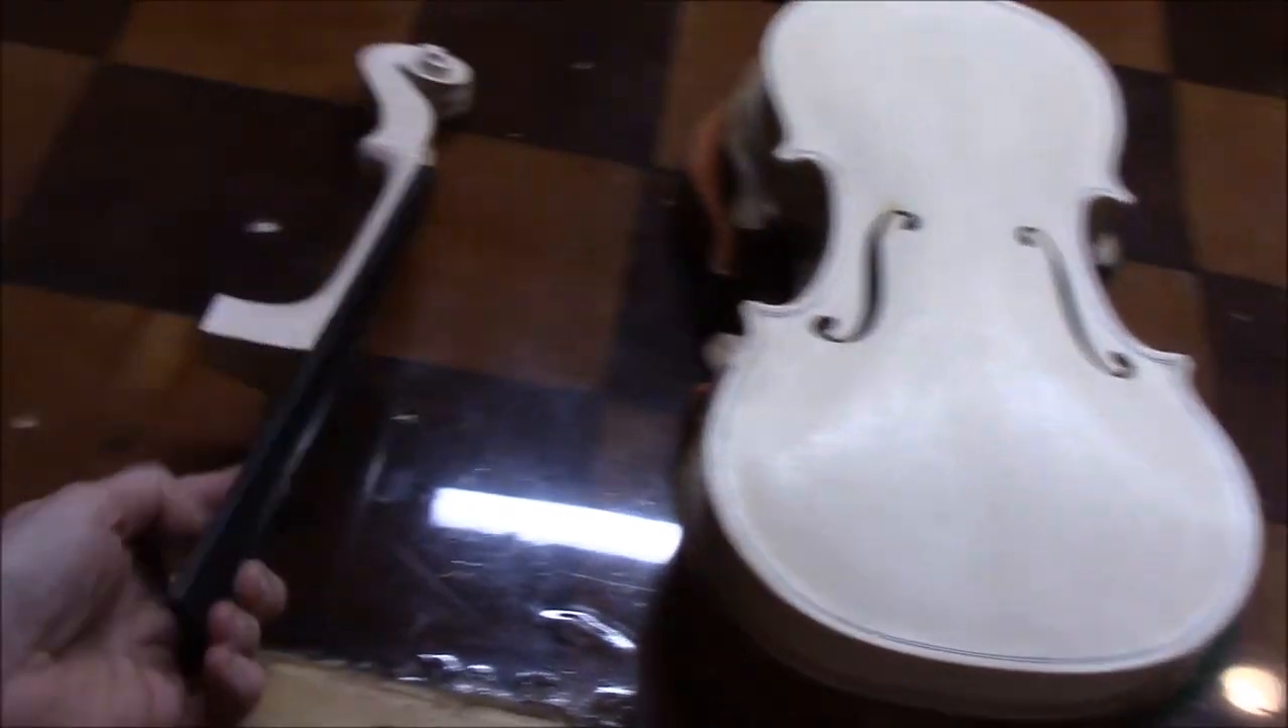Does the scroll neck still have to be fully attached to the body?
Yes.